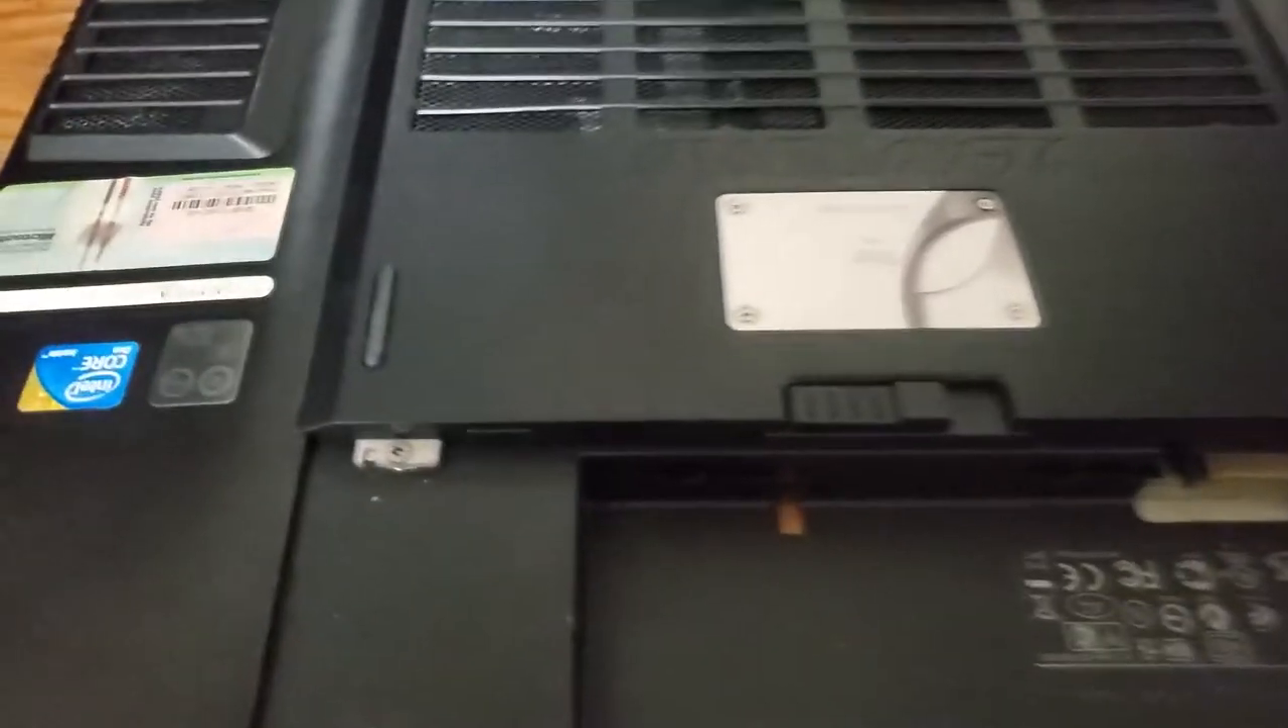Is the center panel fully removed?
No.